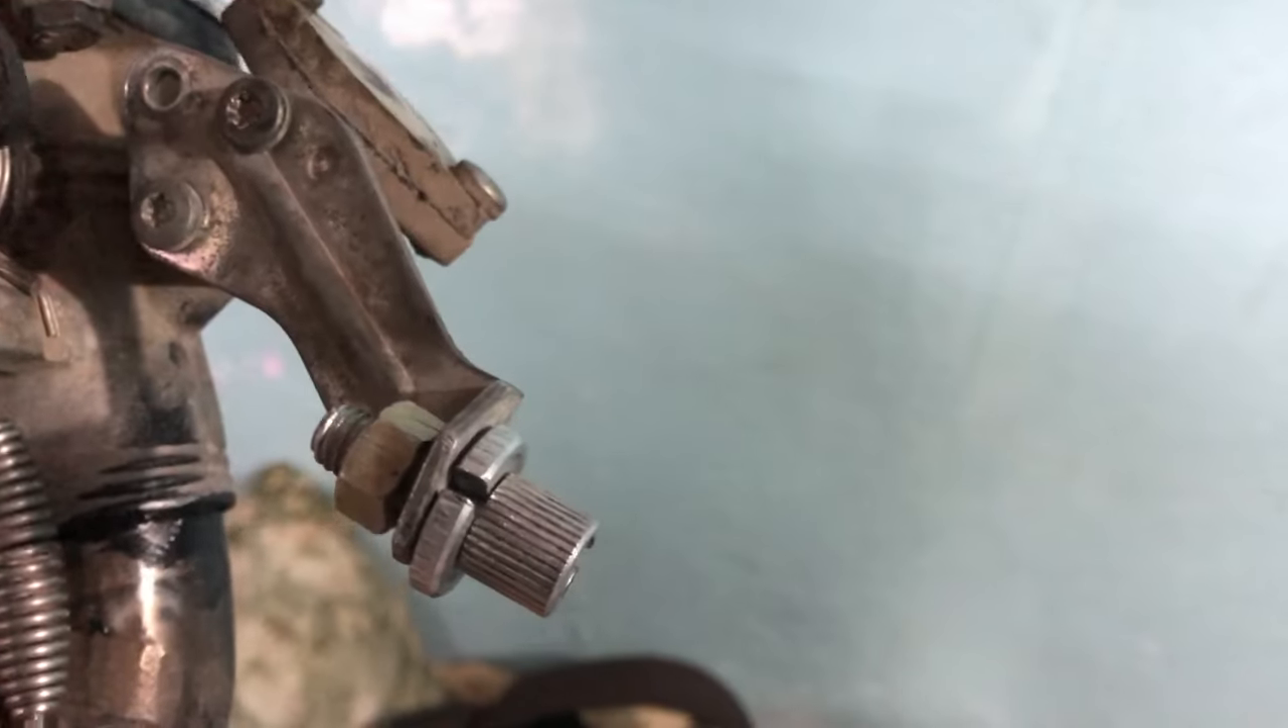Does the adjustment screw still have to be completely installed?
No.